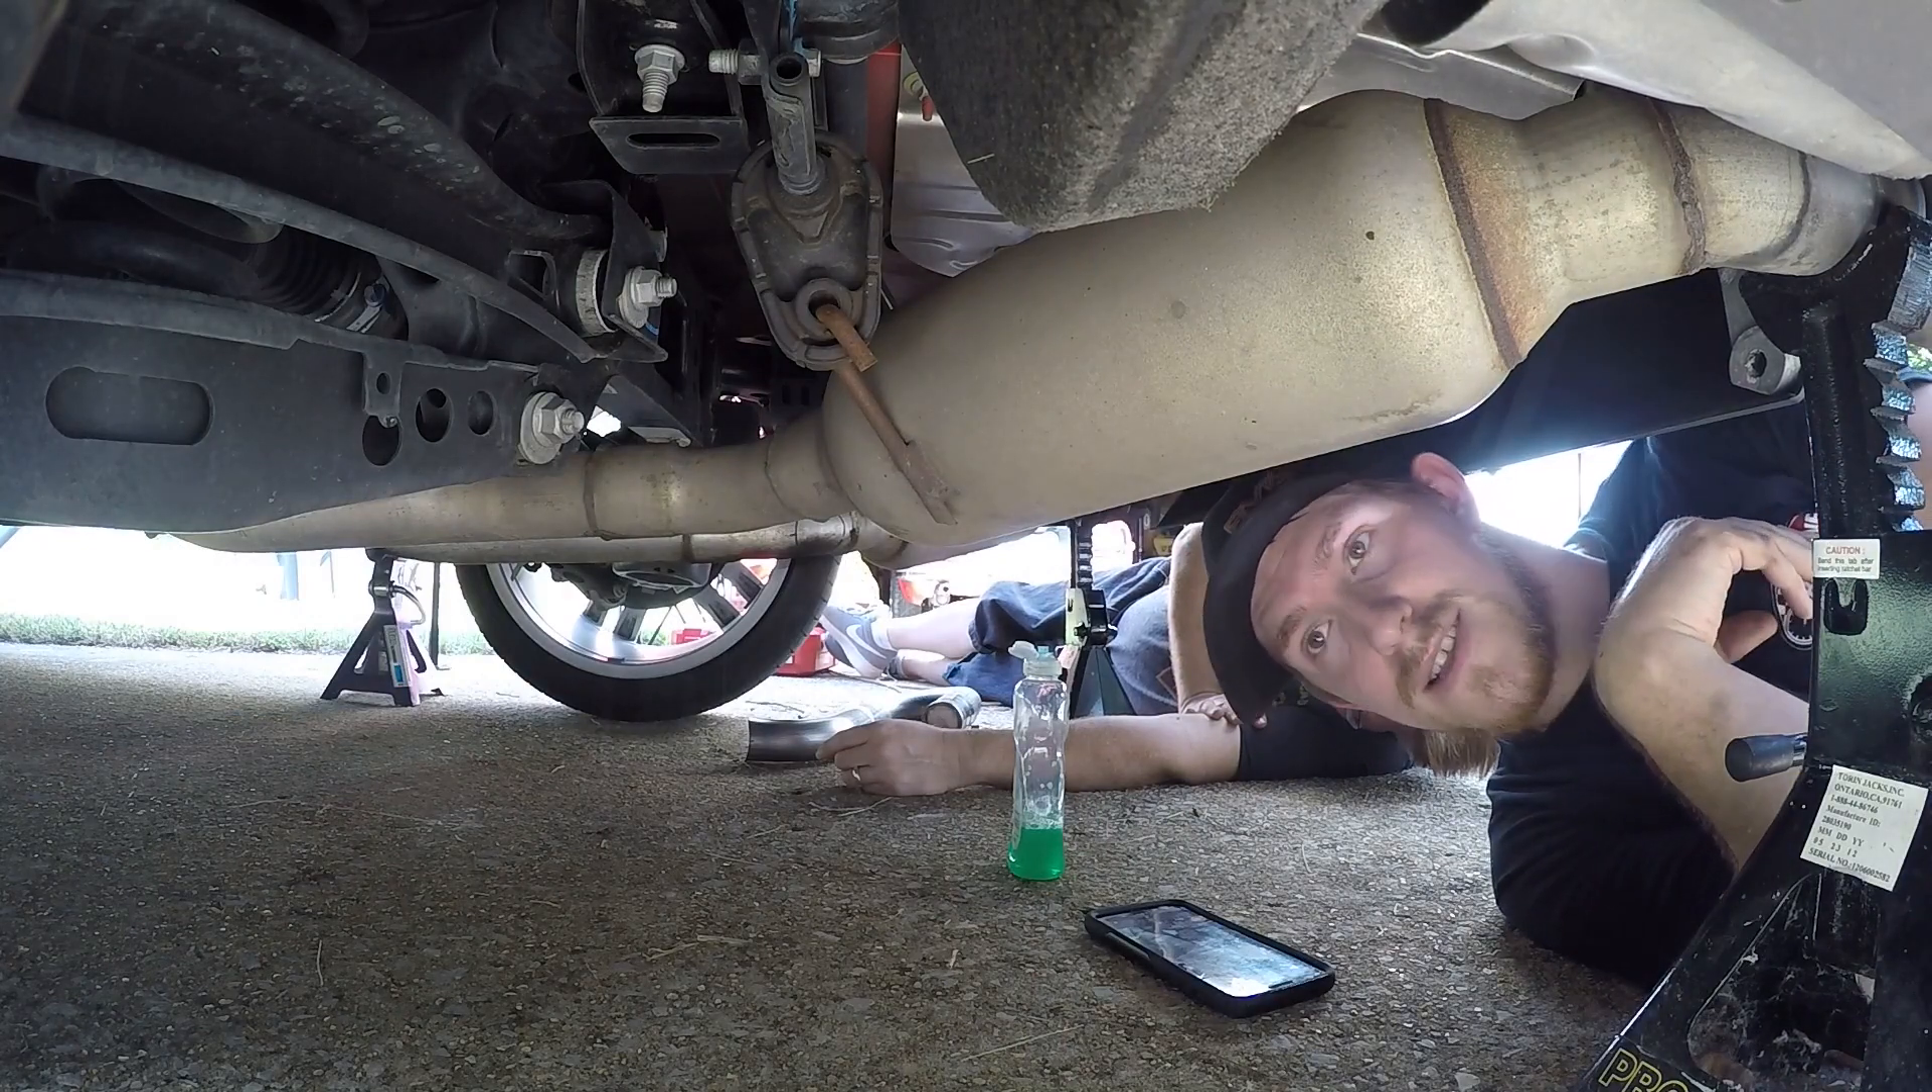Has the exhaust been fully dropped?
No.